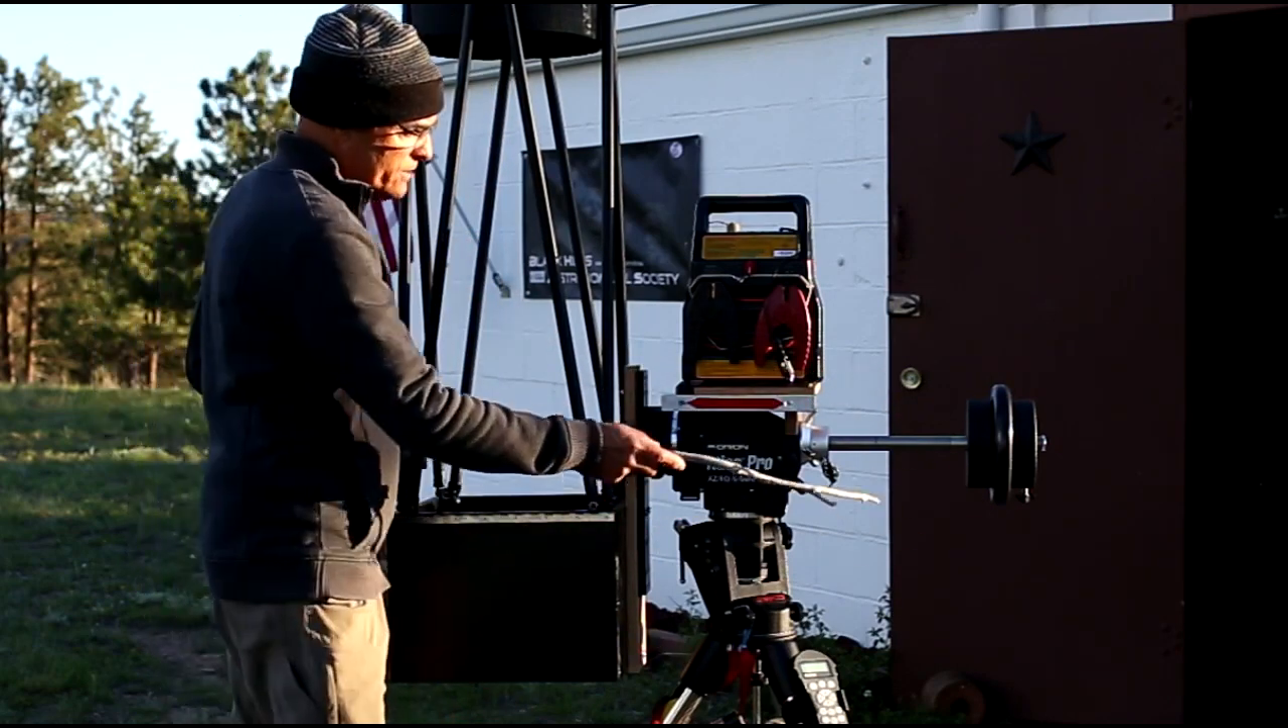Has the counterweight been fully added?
Yes.